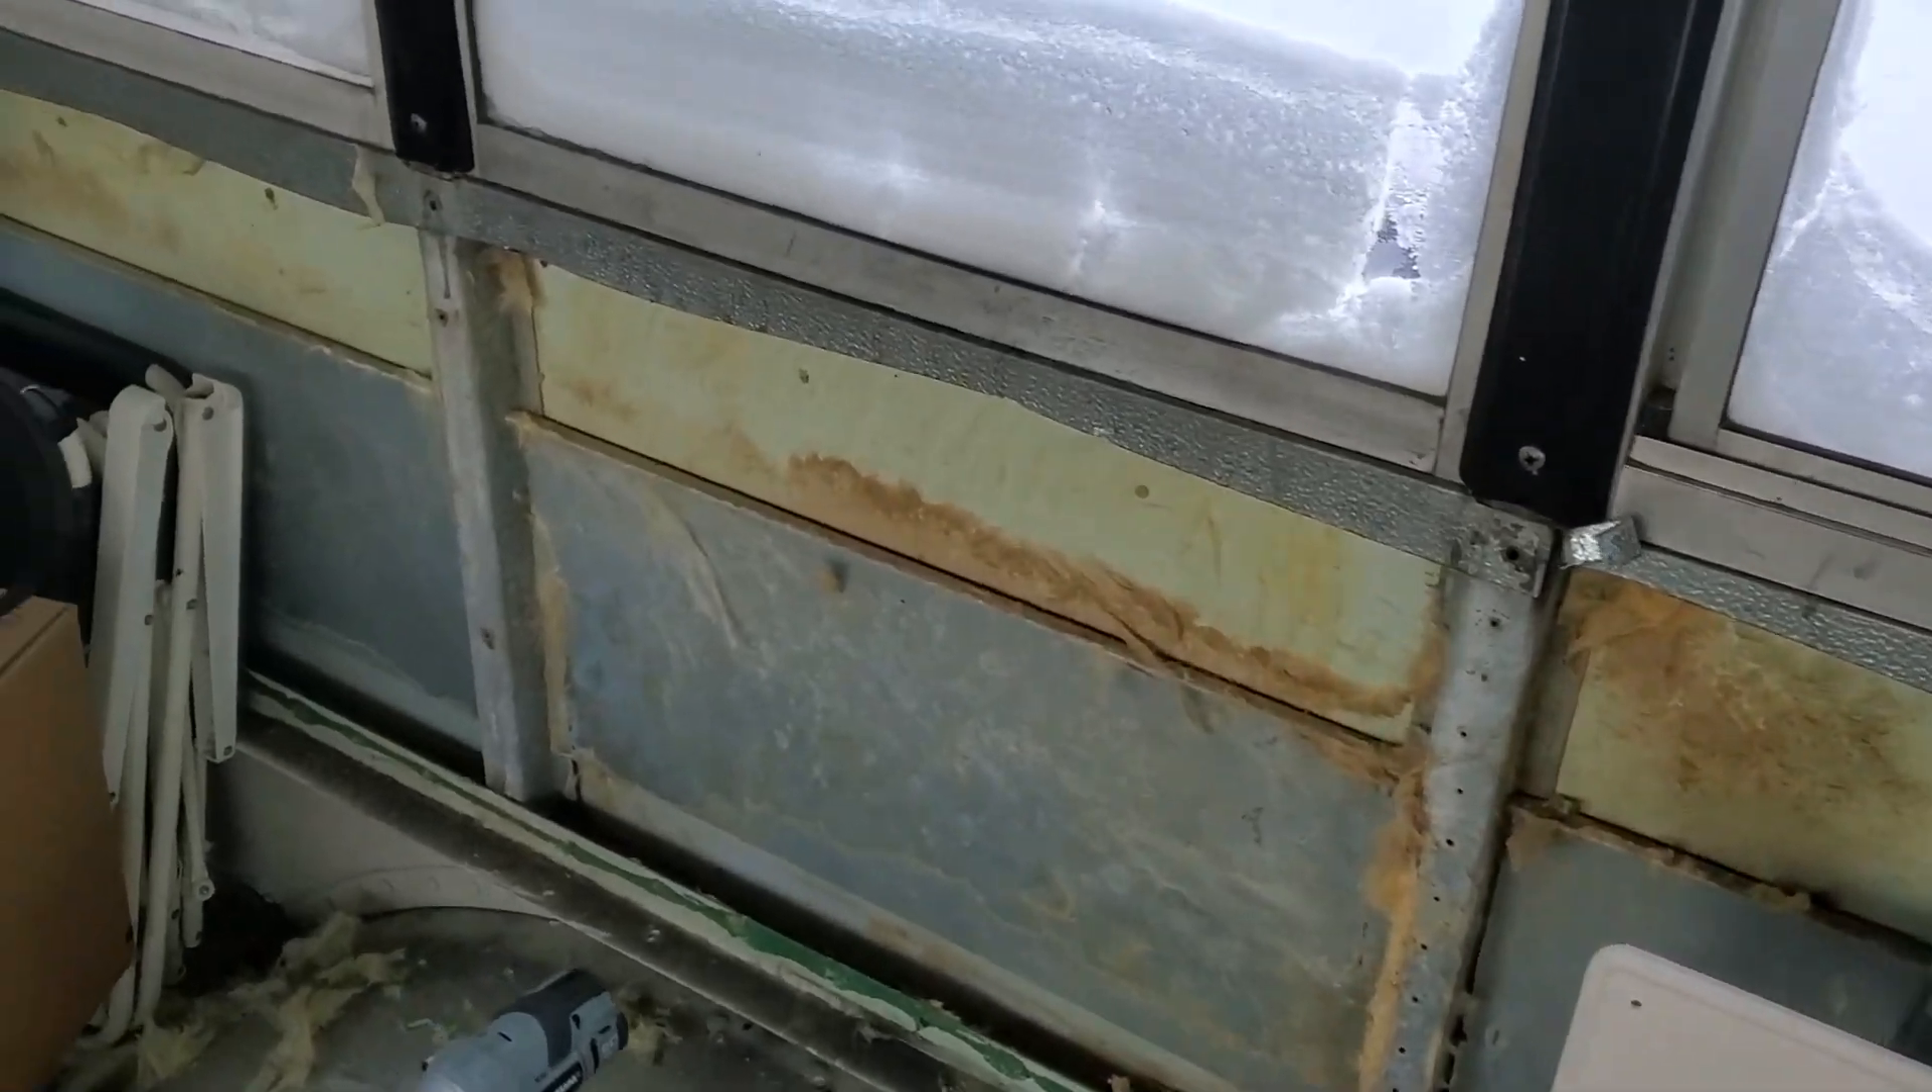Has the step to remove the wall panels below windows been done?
Yes.